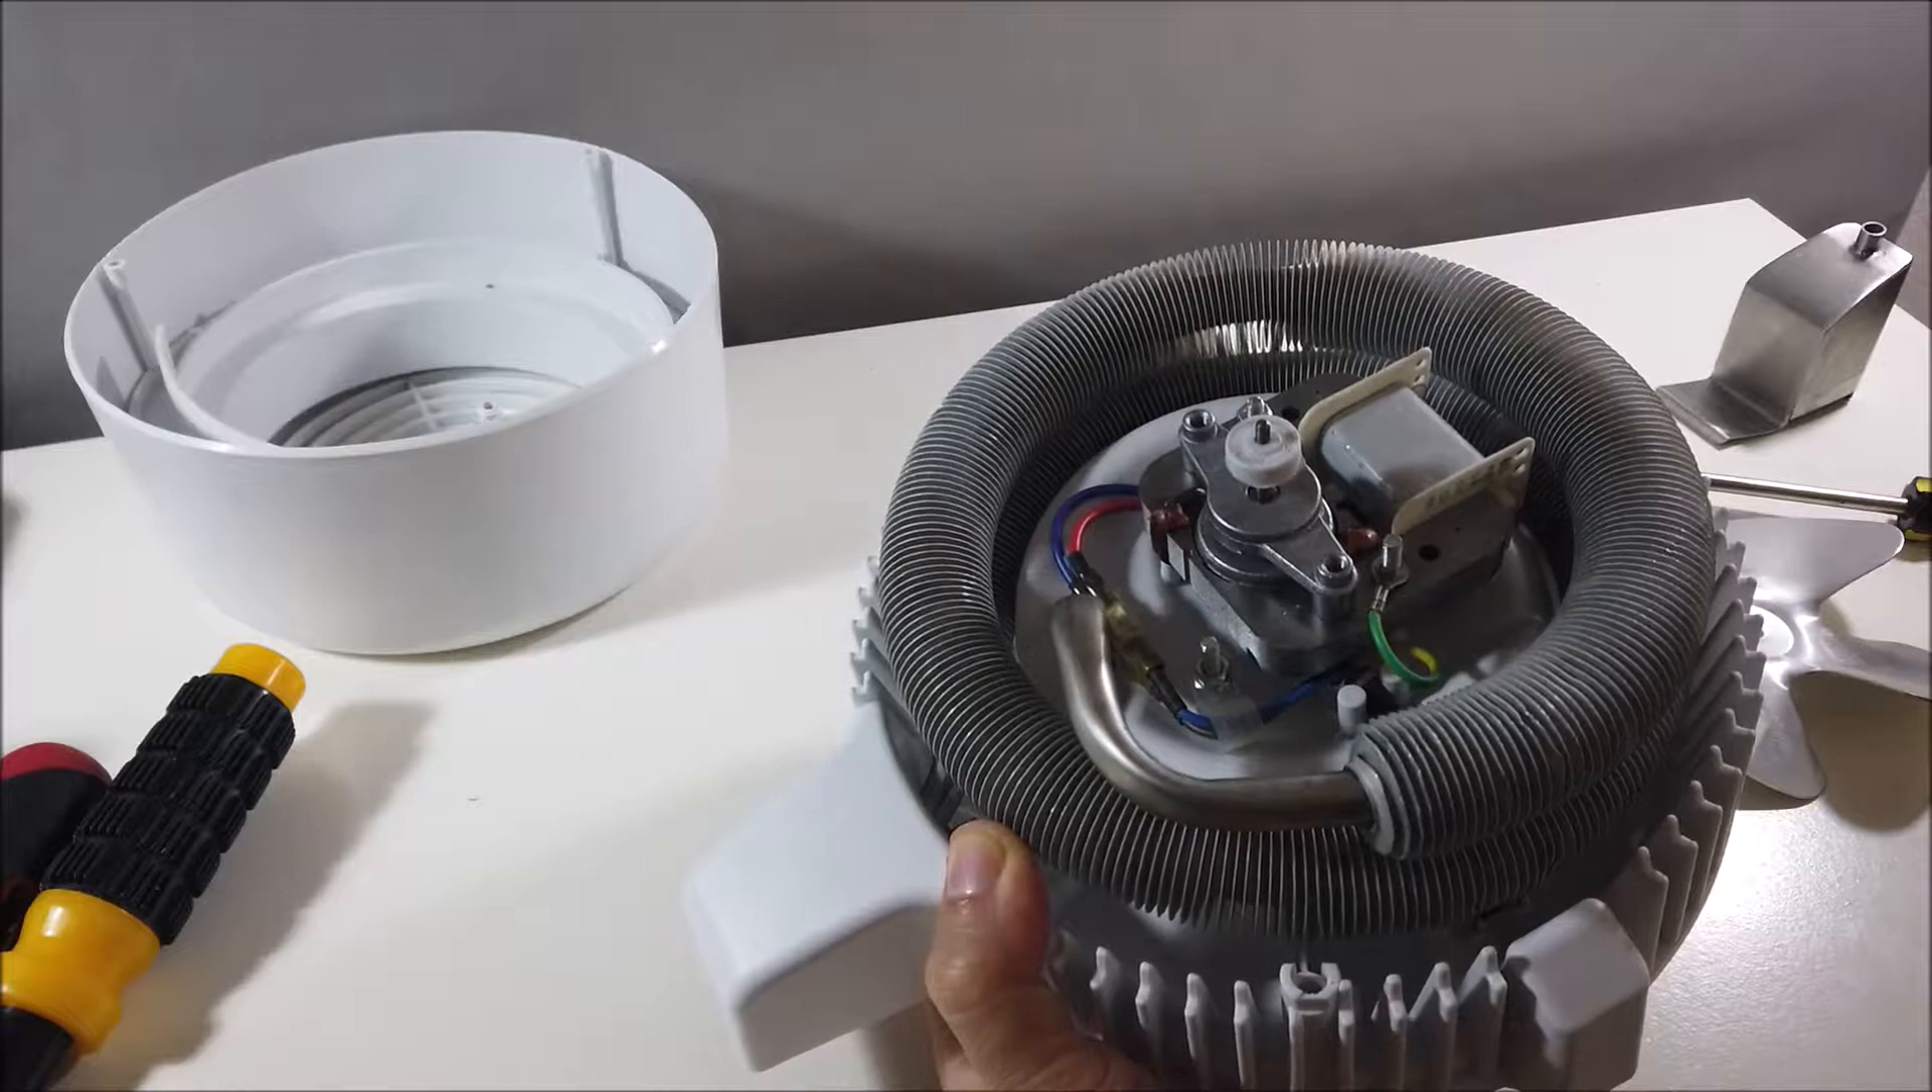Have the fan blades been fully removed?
Yes.